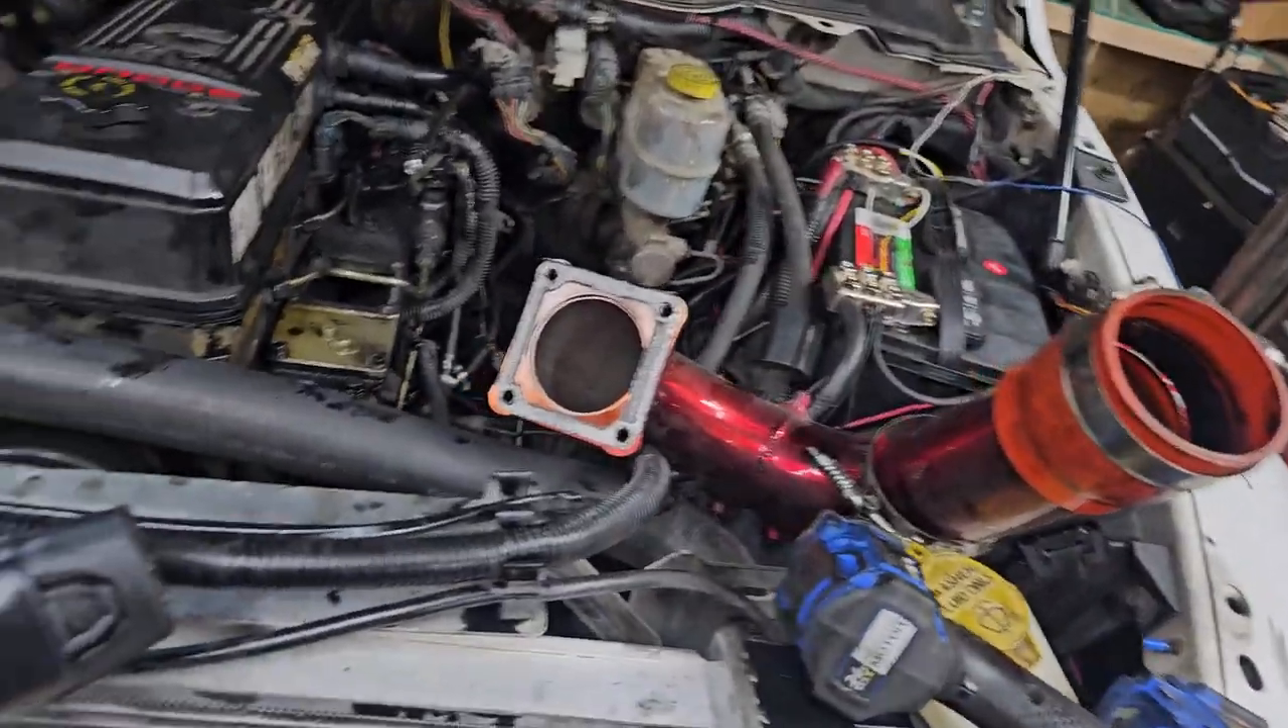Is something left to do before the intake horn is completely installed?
Yes.